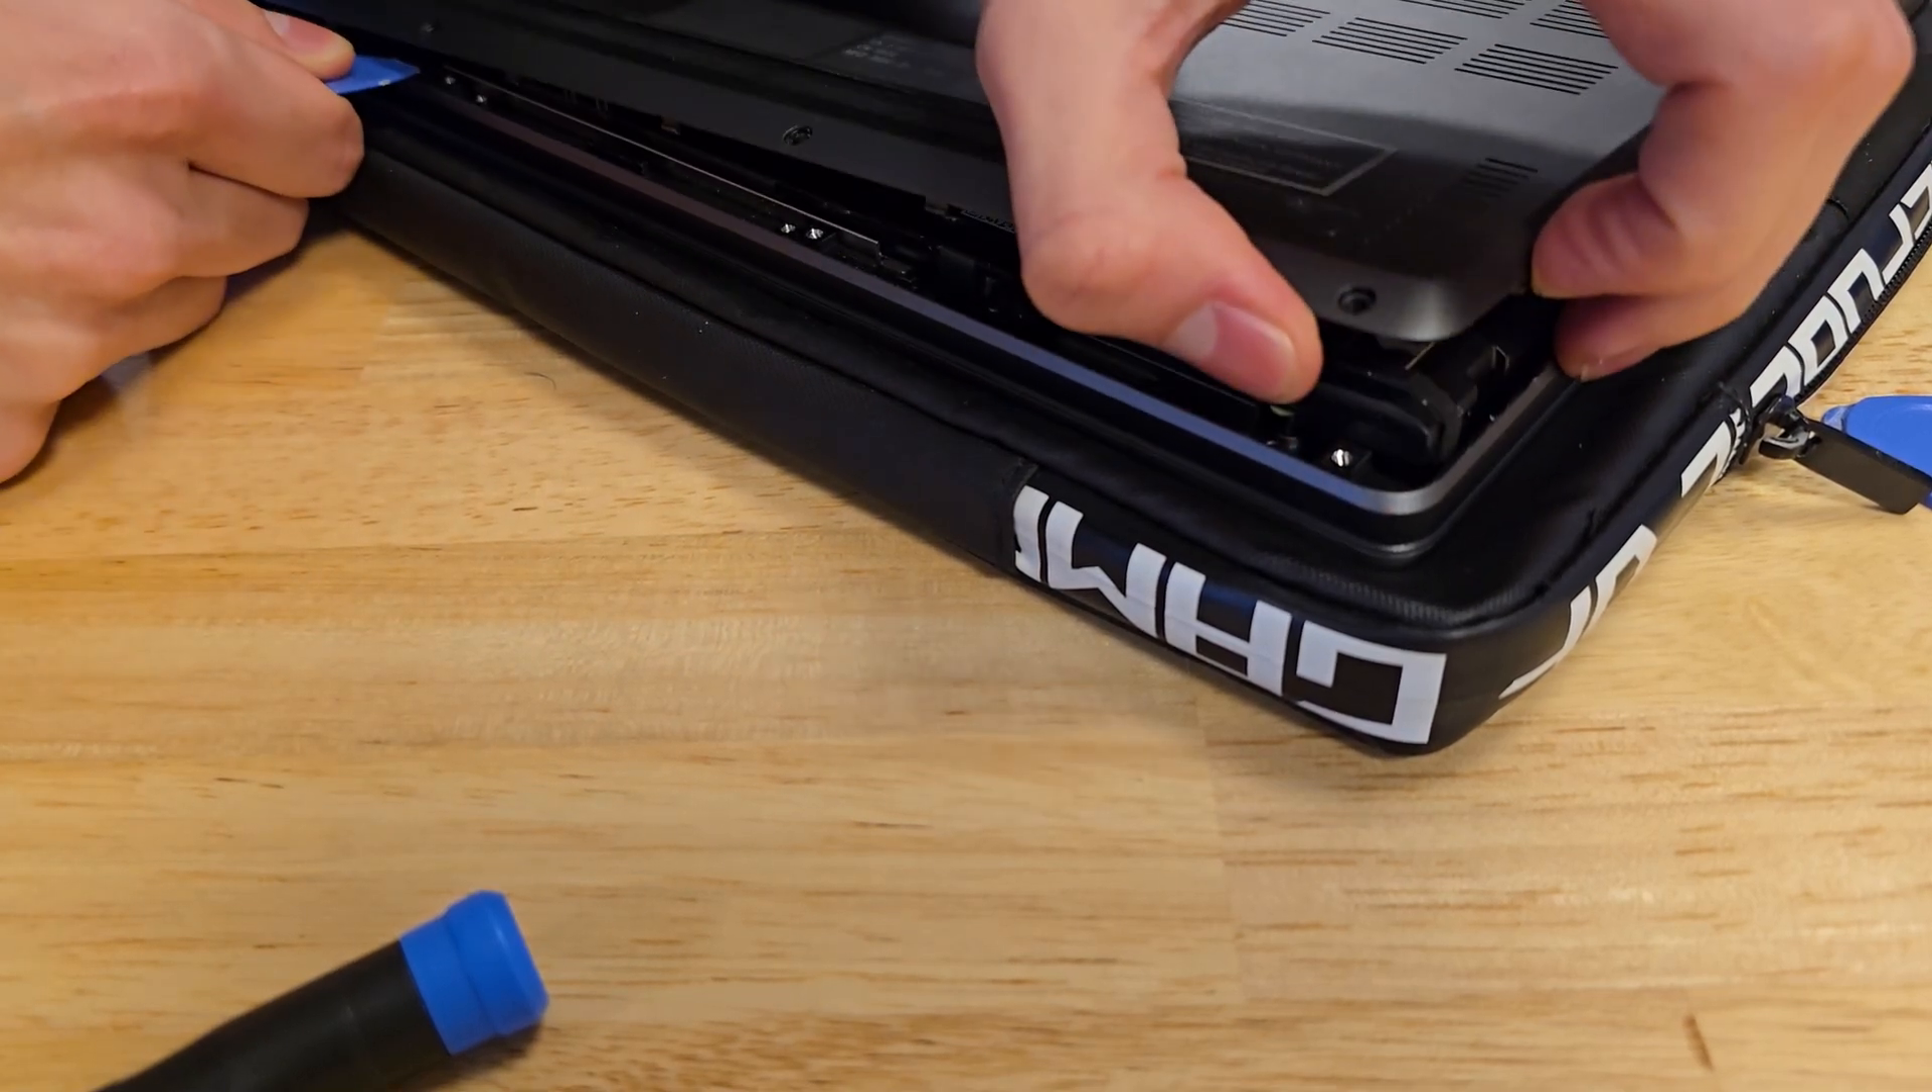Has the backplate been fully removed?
No.